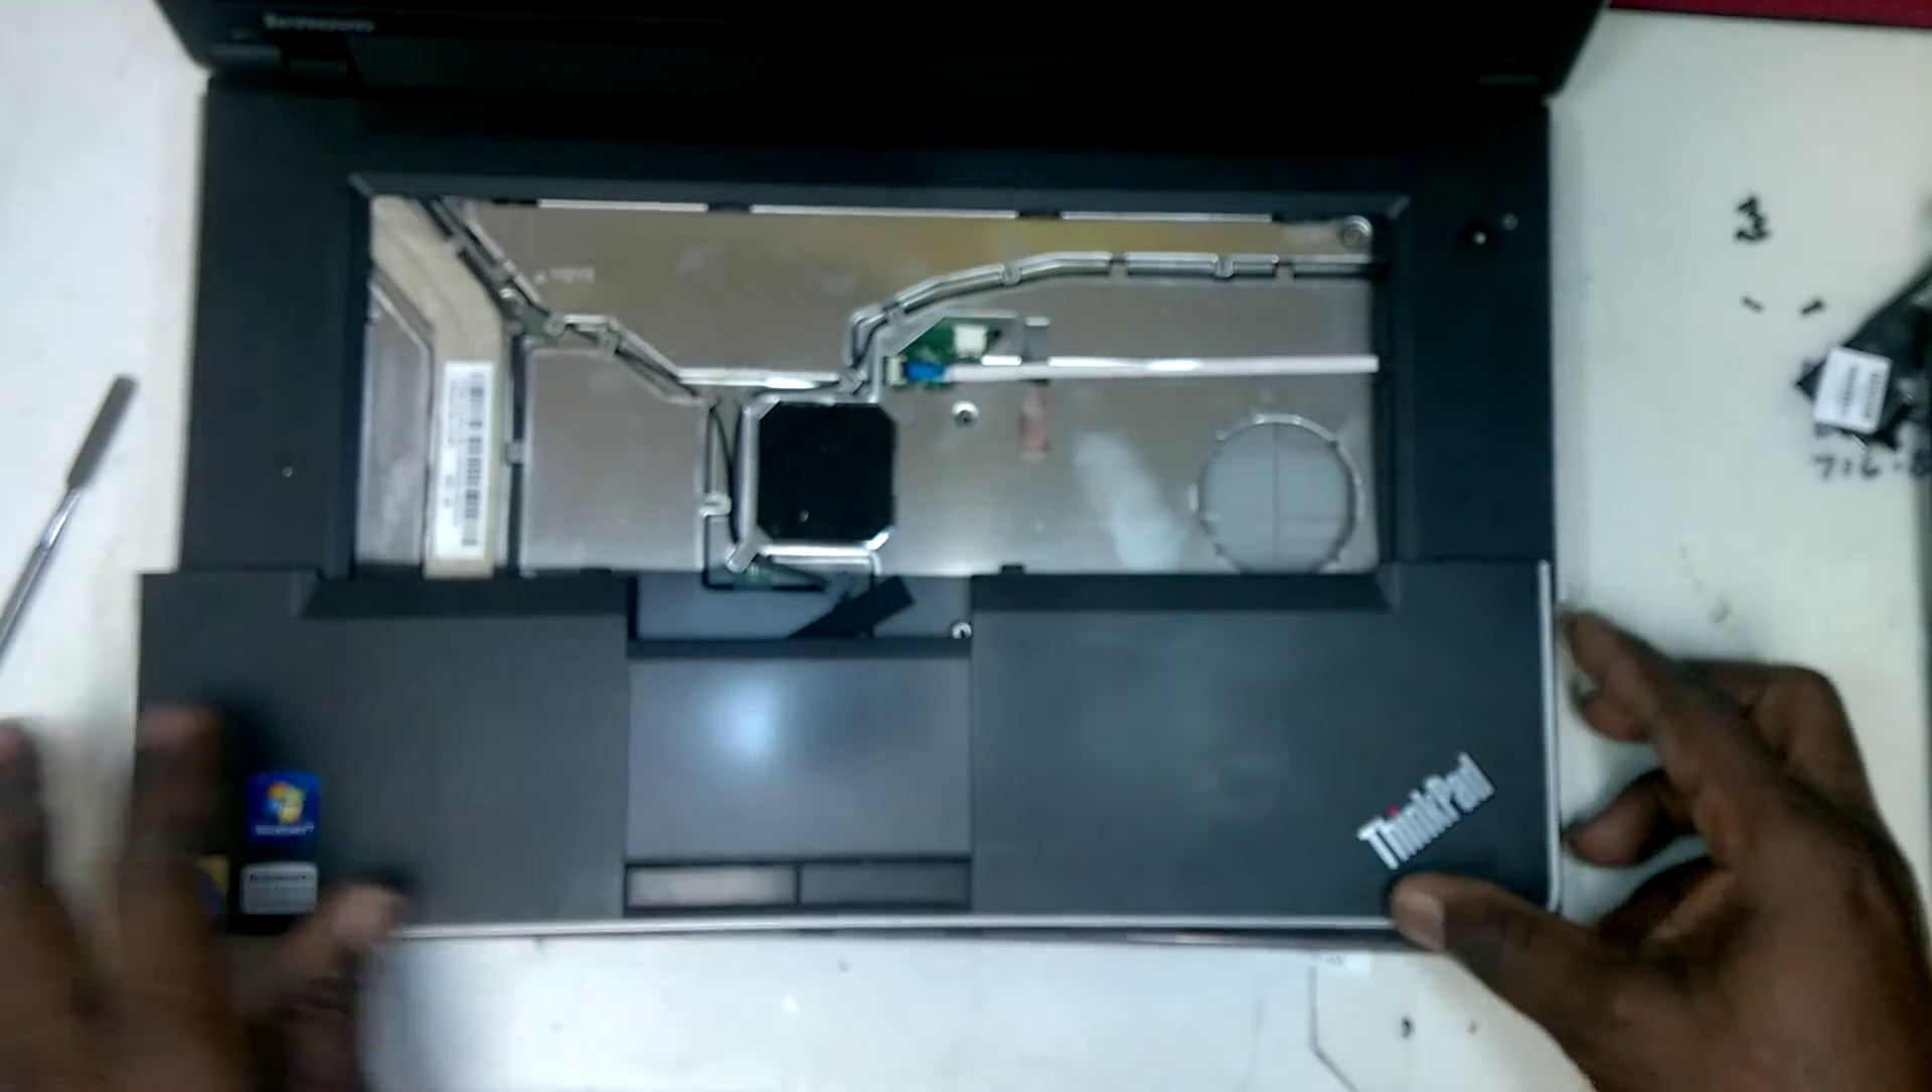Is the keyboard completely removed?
Yes.